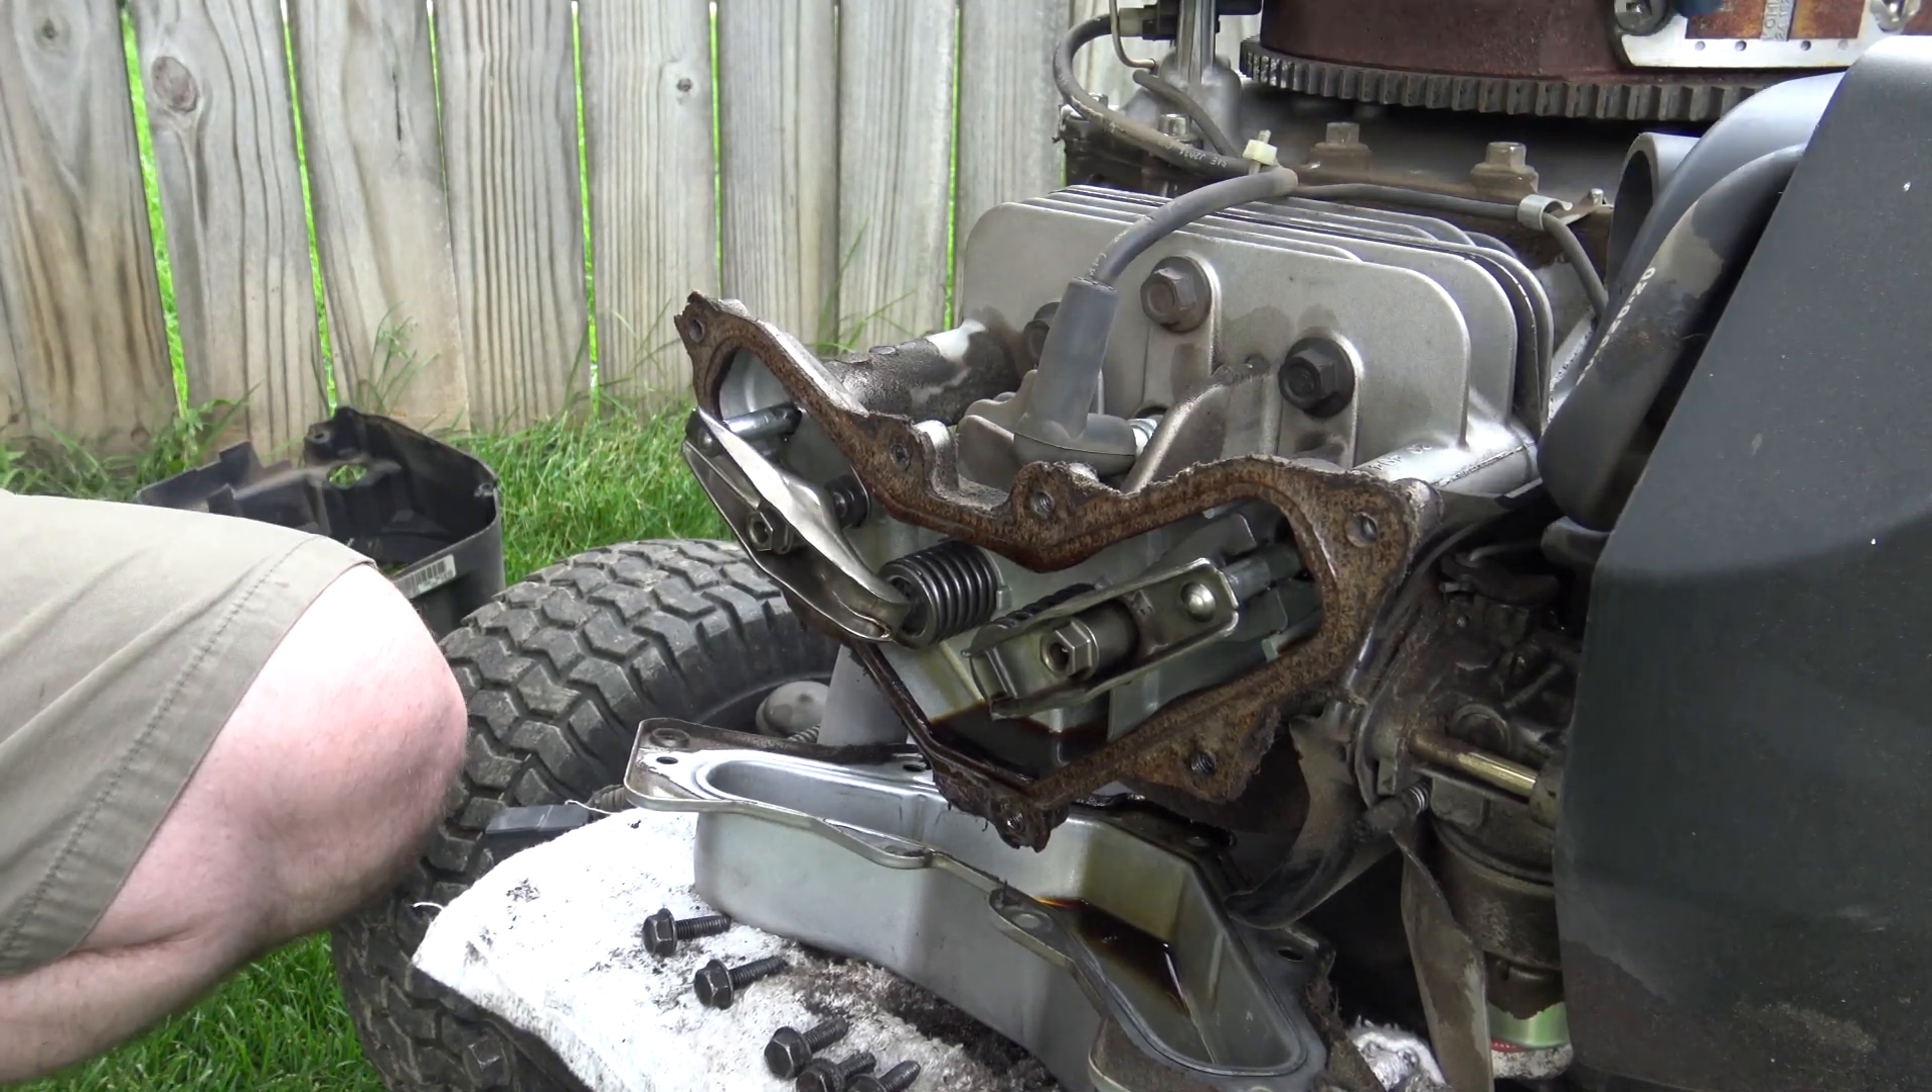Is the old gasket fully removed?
No.